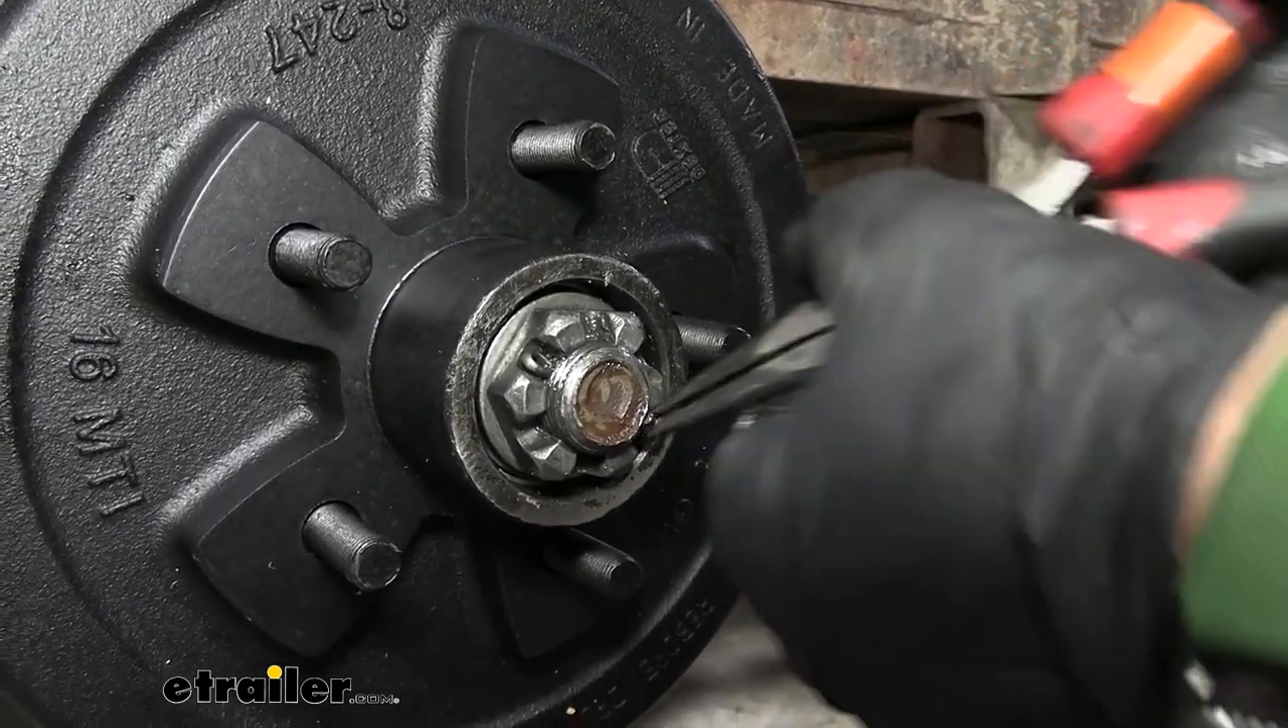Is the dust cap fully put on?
No.